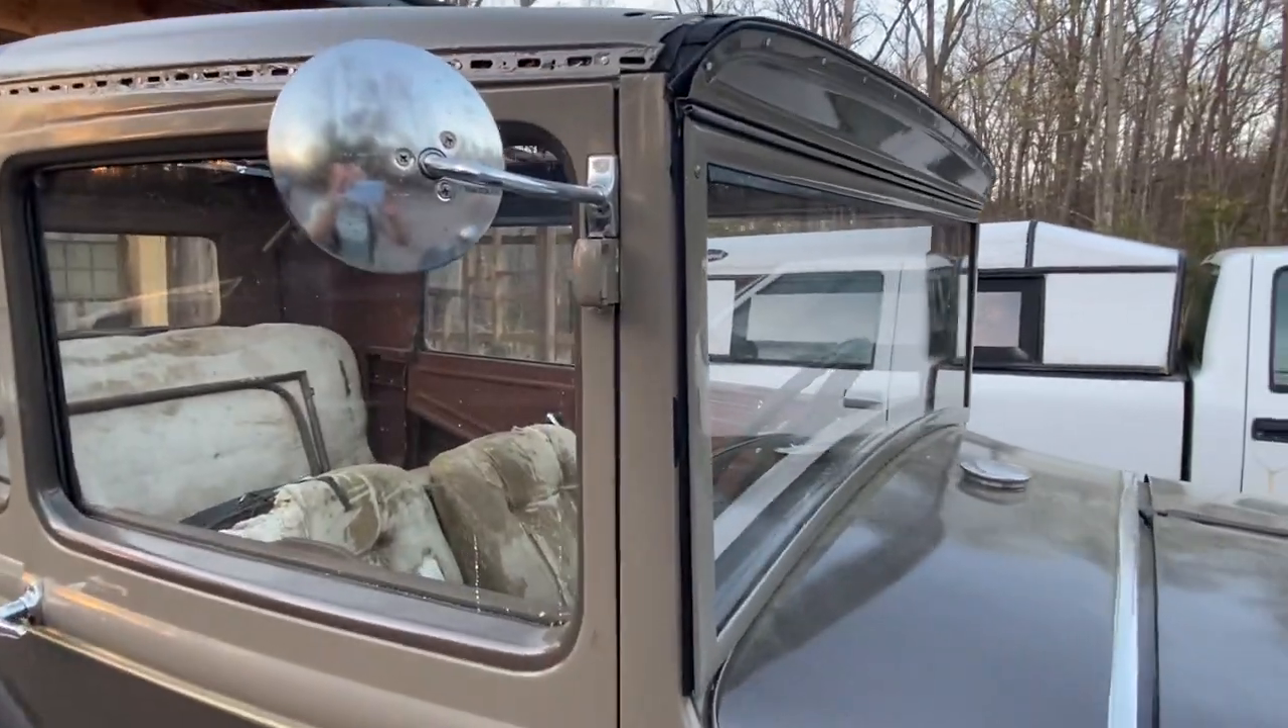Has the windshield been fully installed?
Yes.